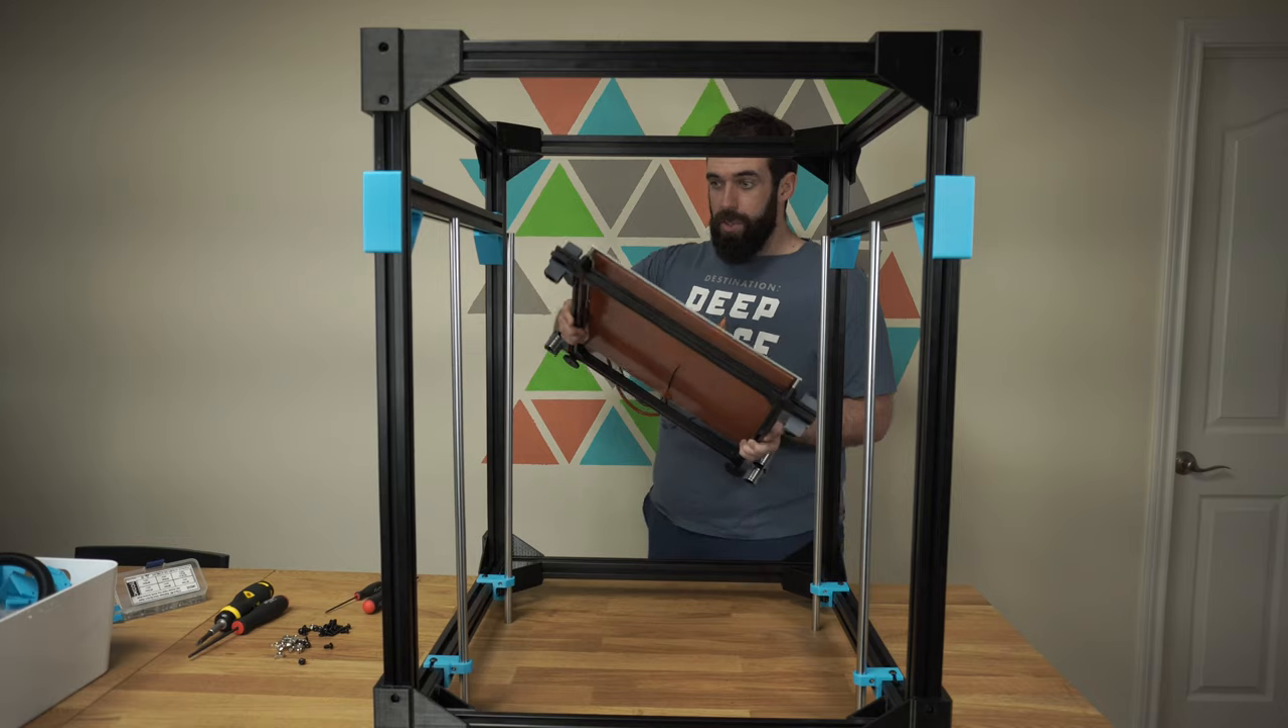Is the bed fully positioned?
No.